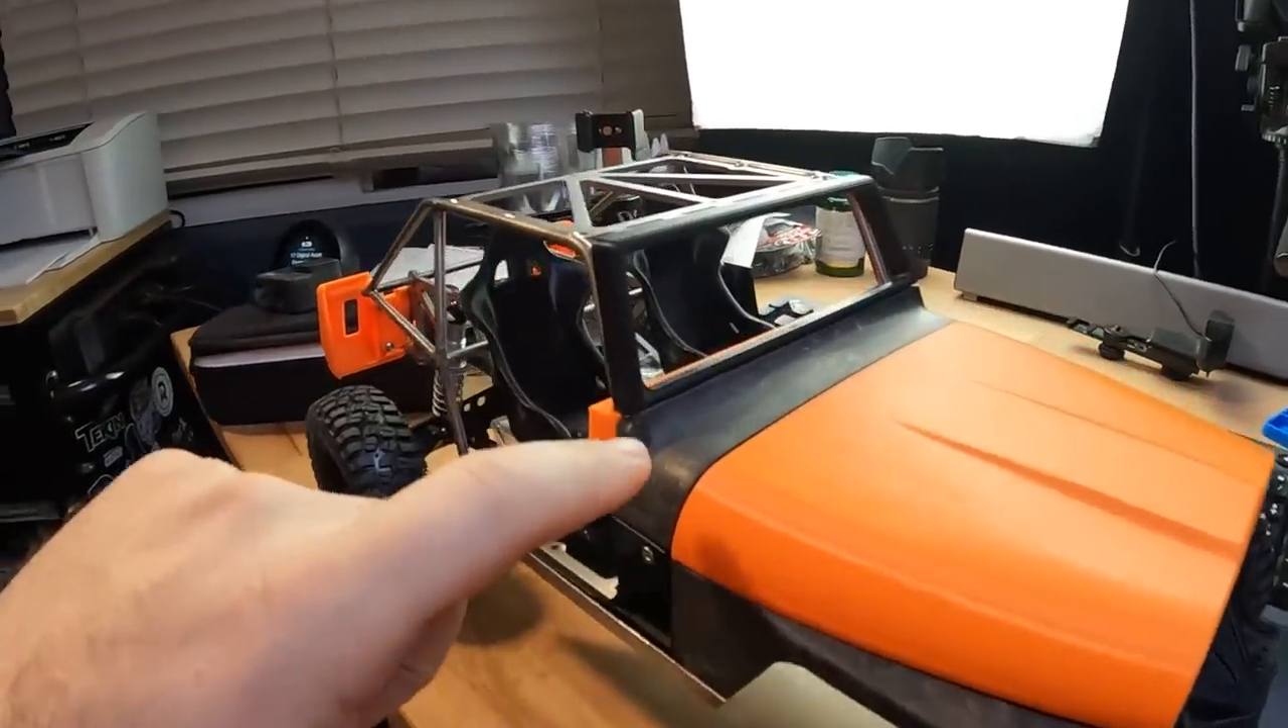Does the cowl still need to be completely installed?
No.